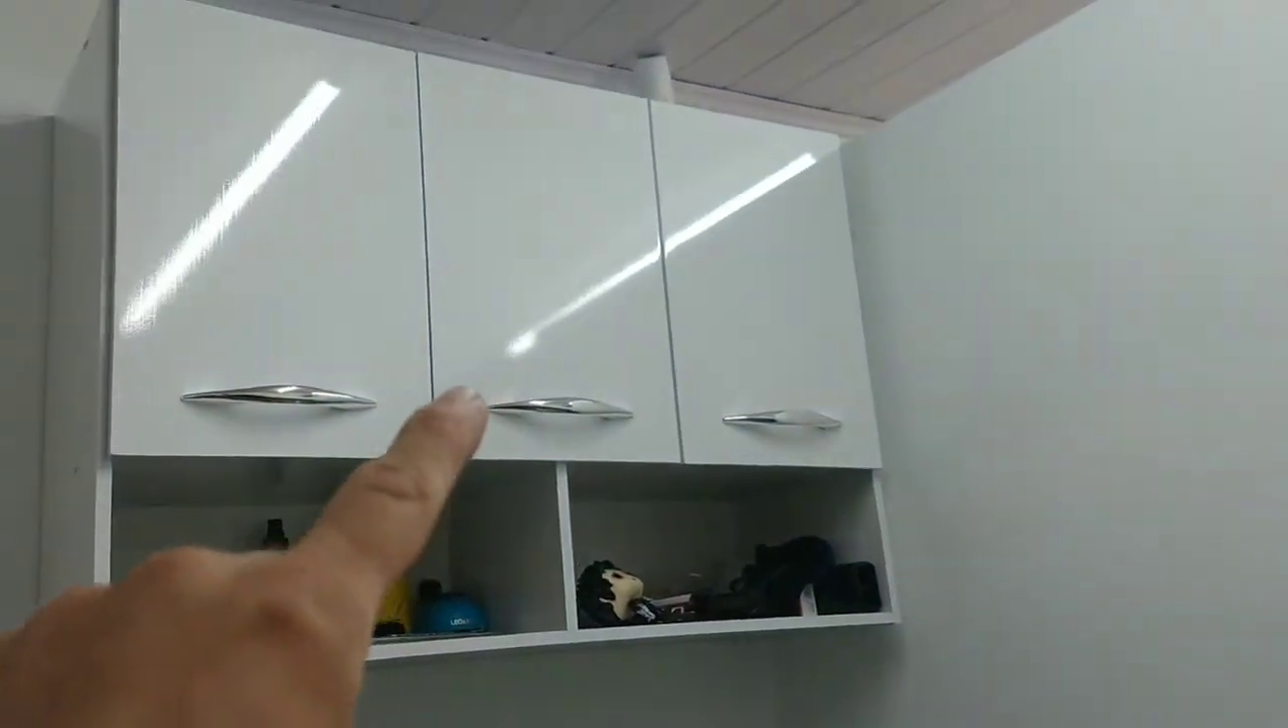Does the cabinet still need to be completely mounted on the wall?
No.